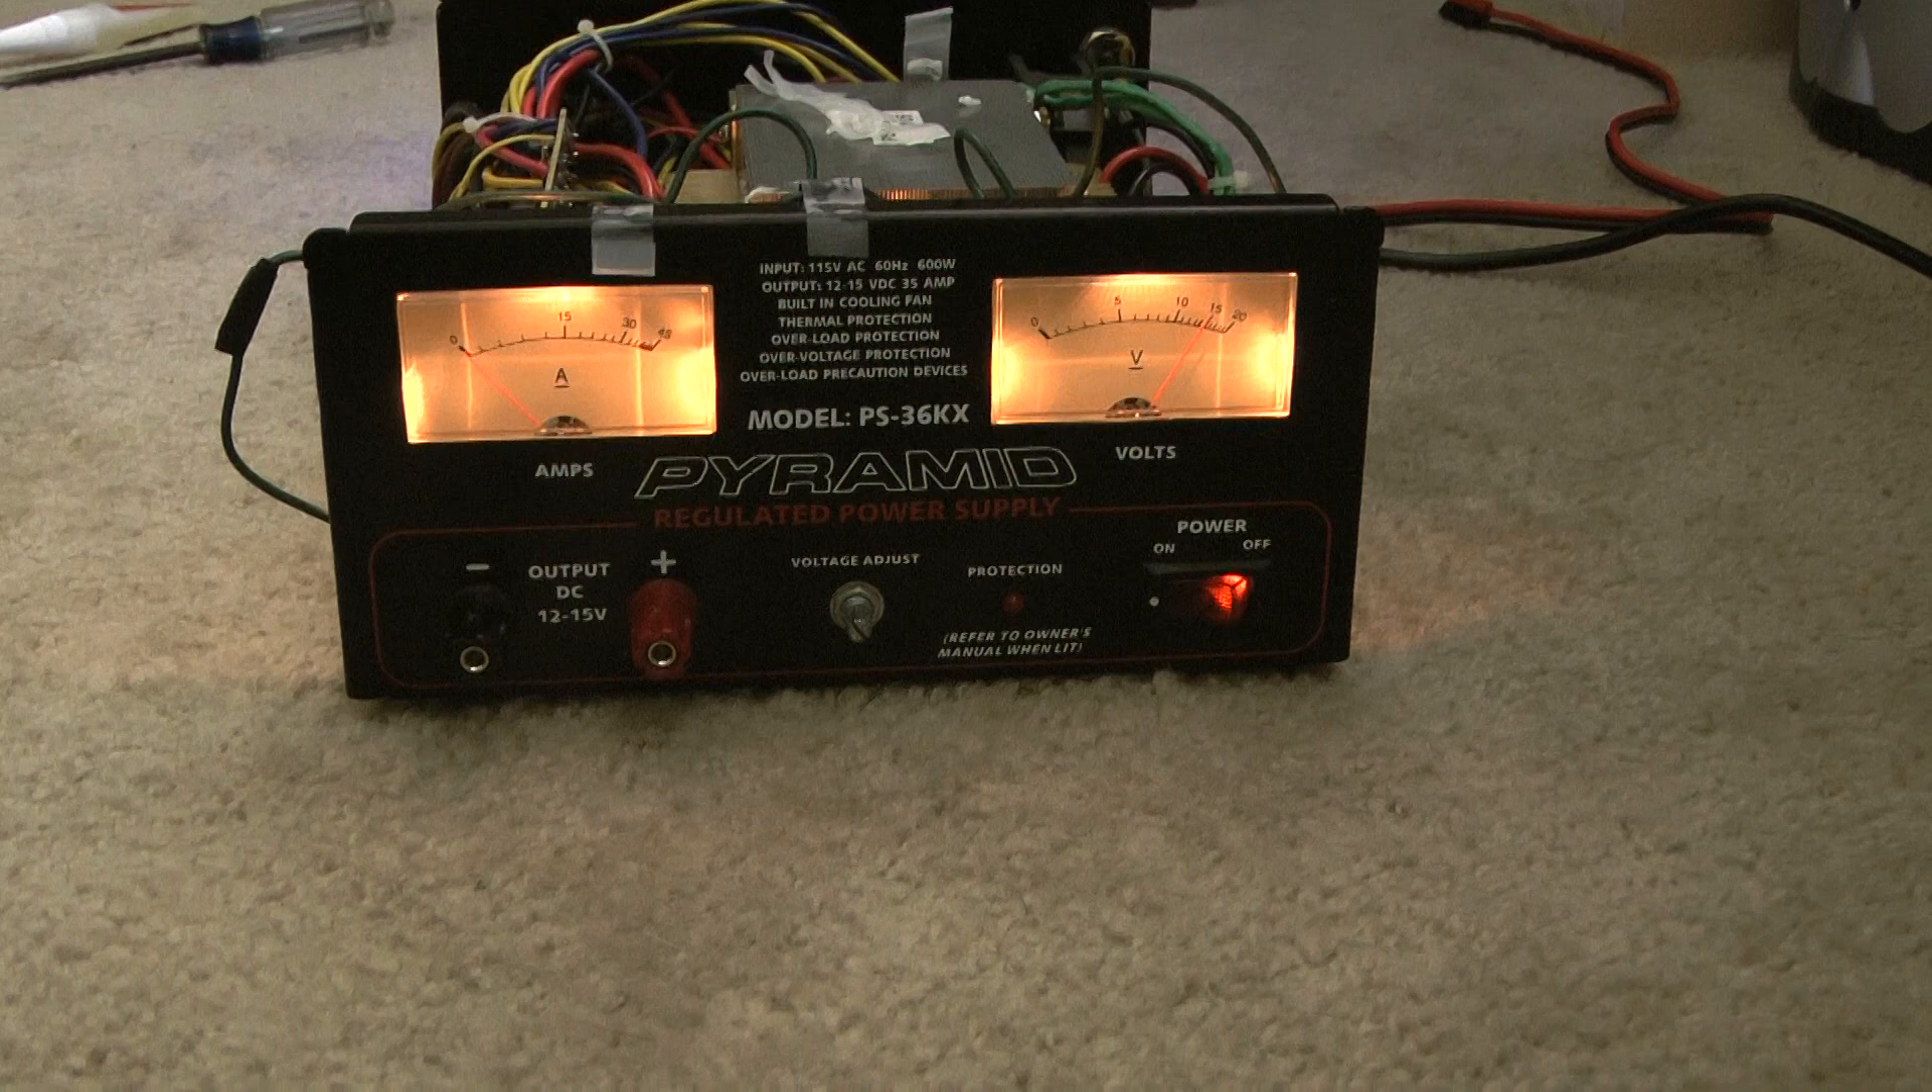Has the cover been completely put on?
No.